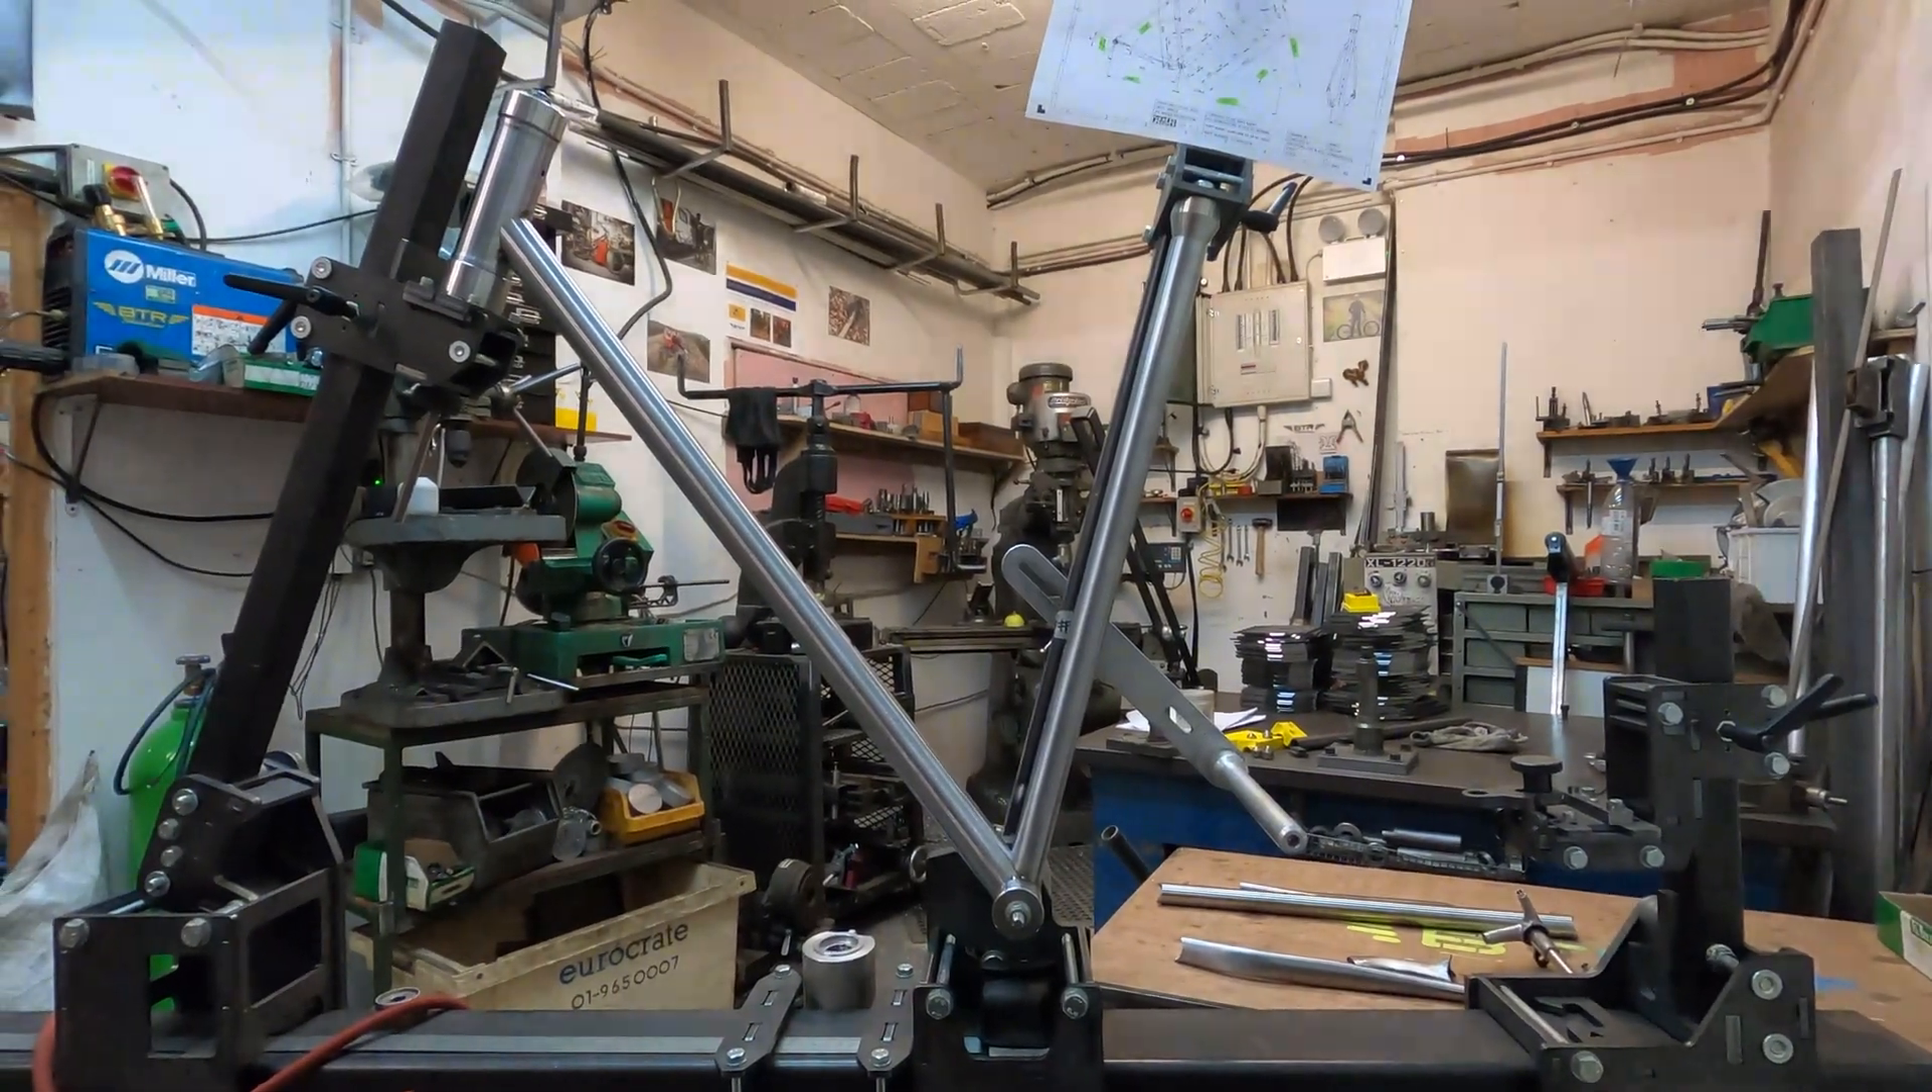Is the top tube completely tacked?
No.